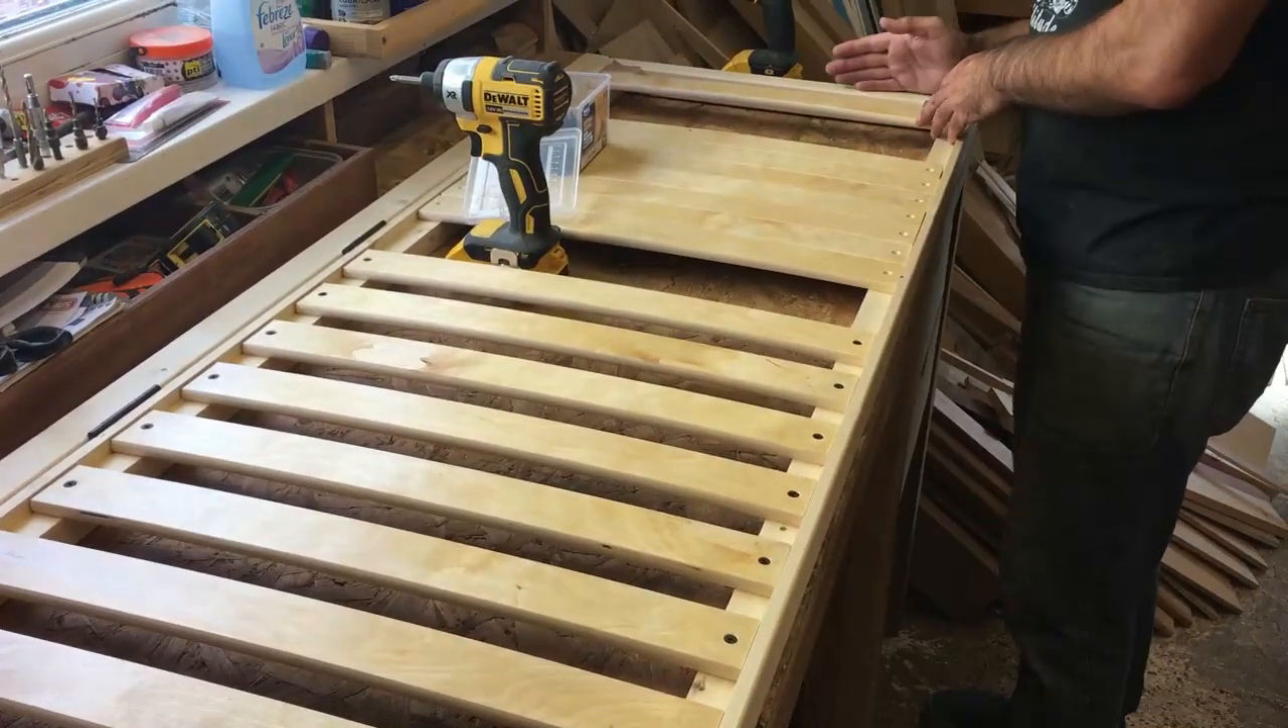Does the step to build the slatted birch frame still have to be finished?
Yes.